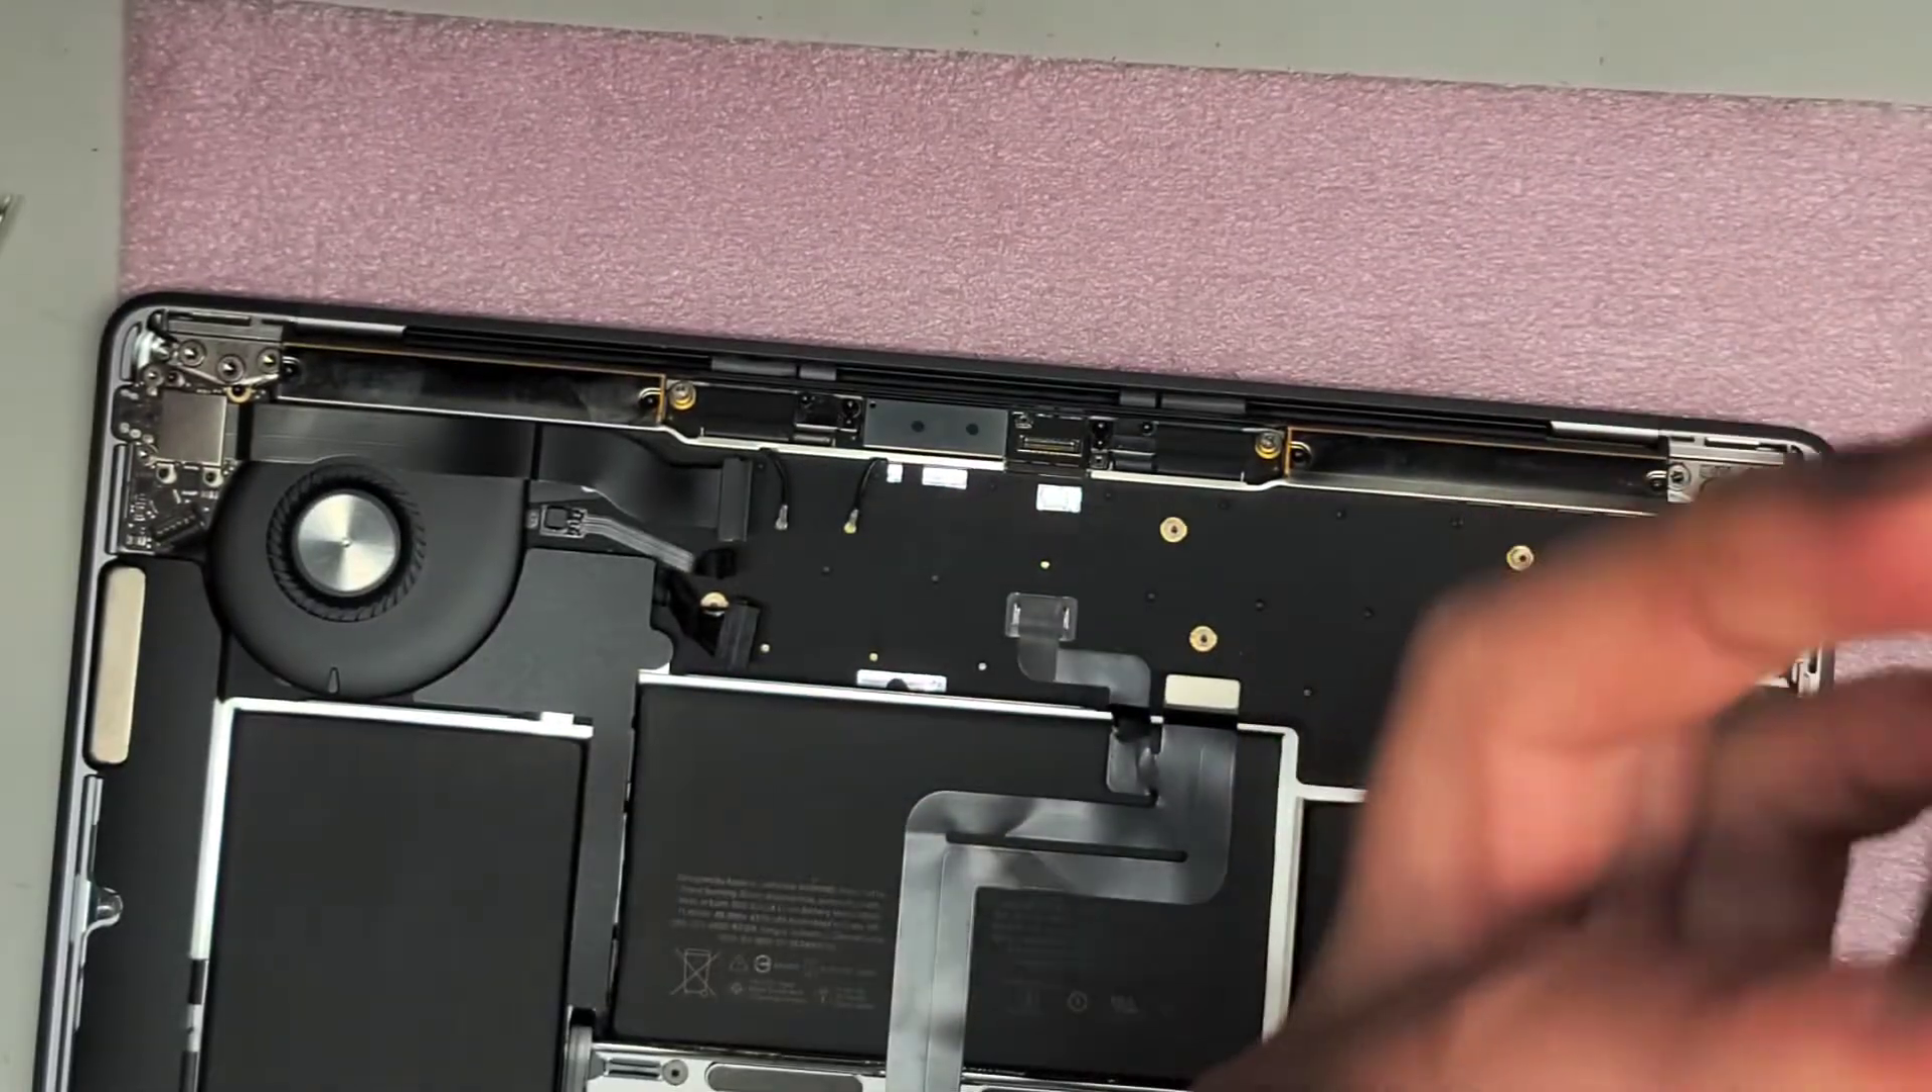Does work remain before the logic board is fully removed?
No.